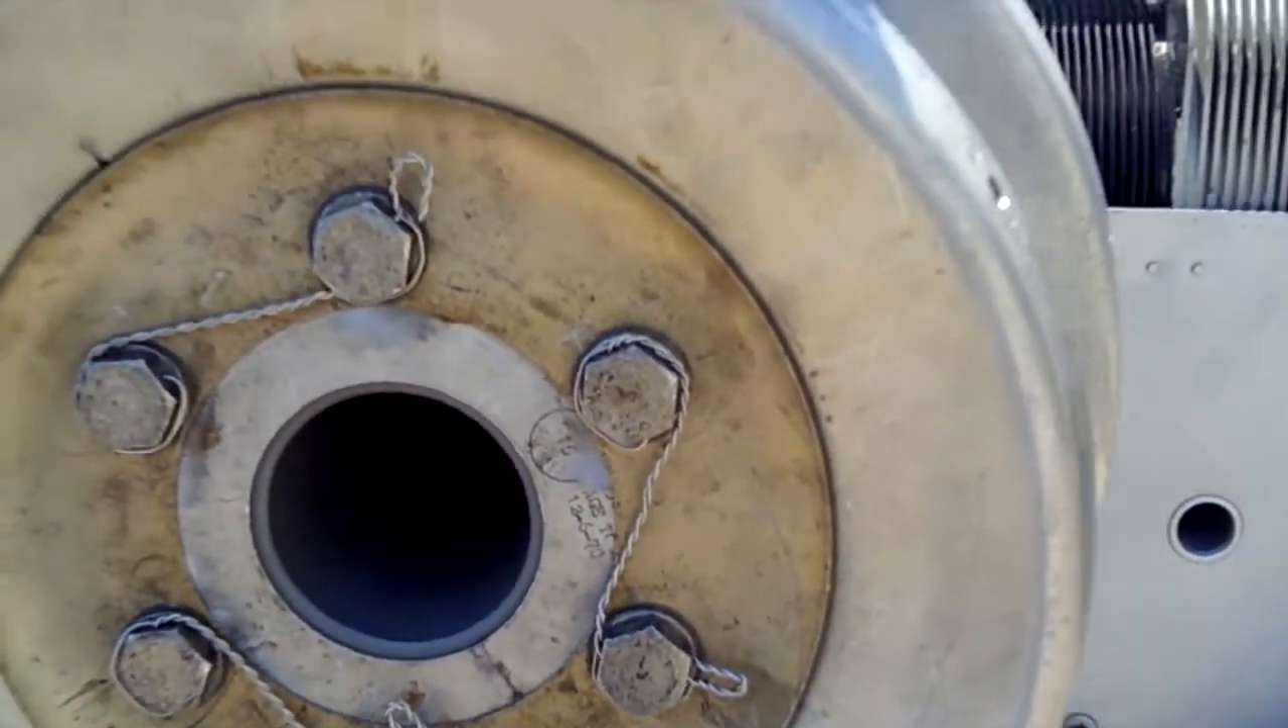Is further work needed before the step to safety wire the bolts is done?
No.